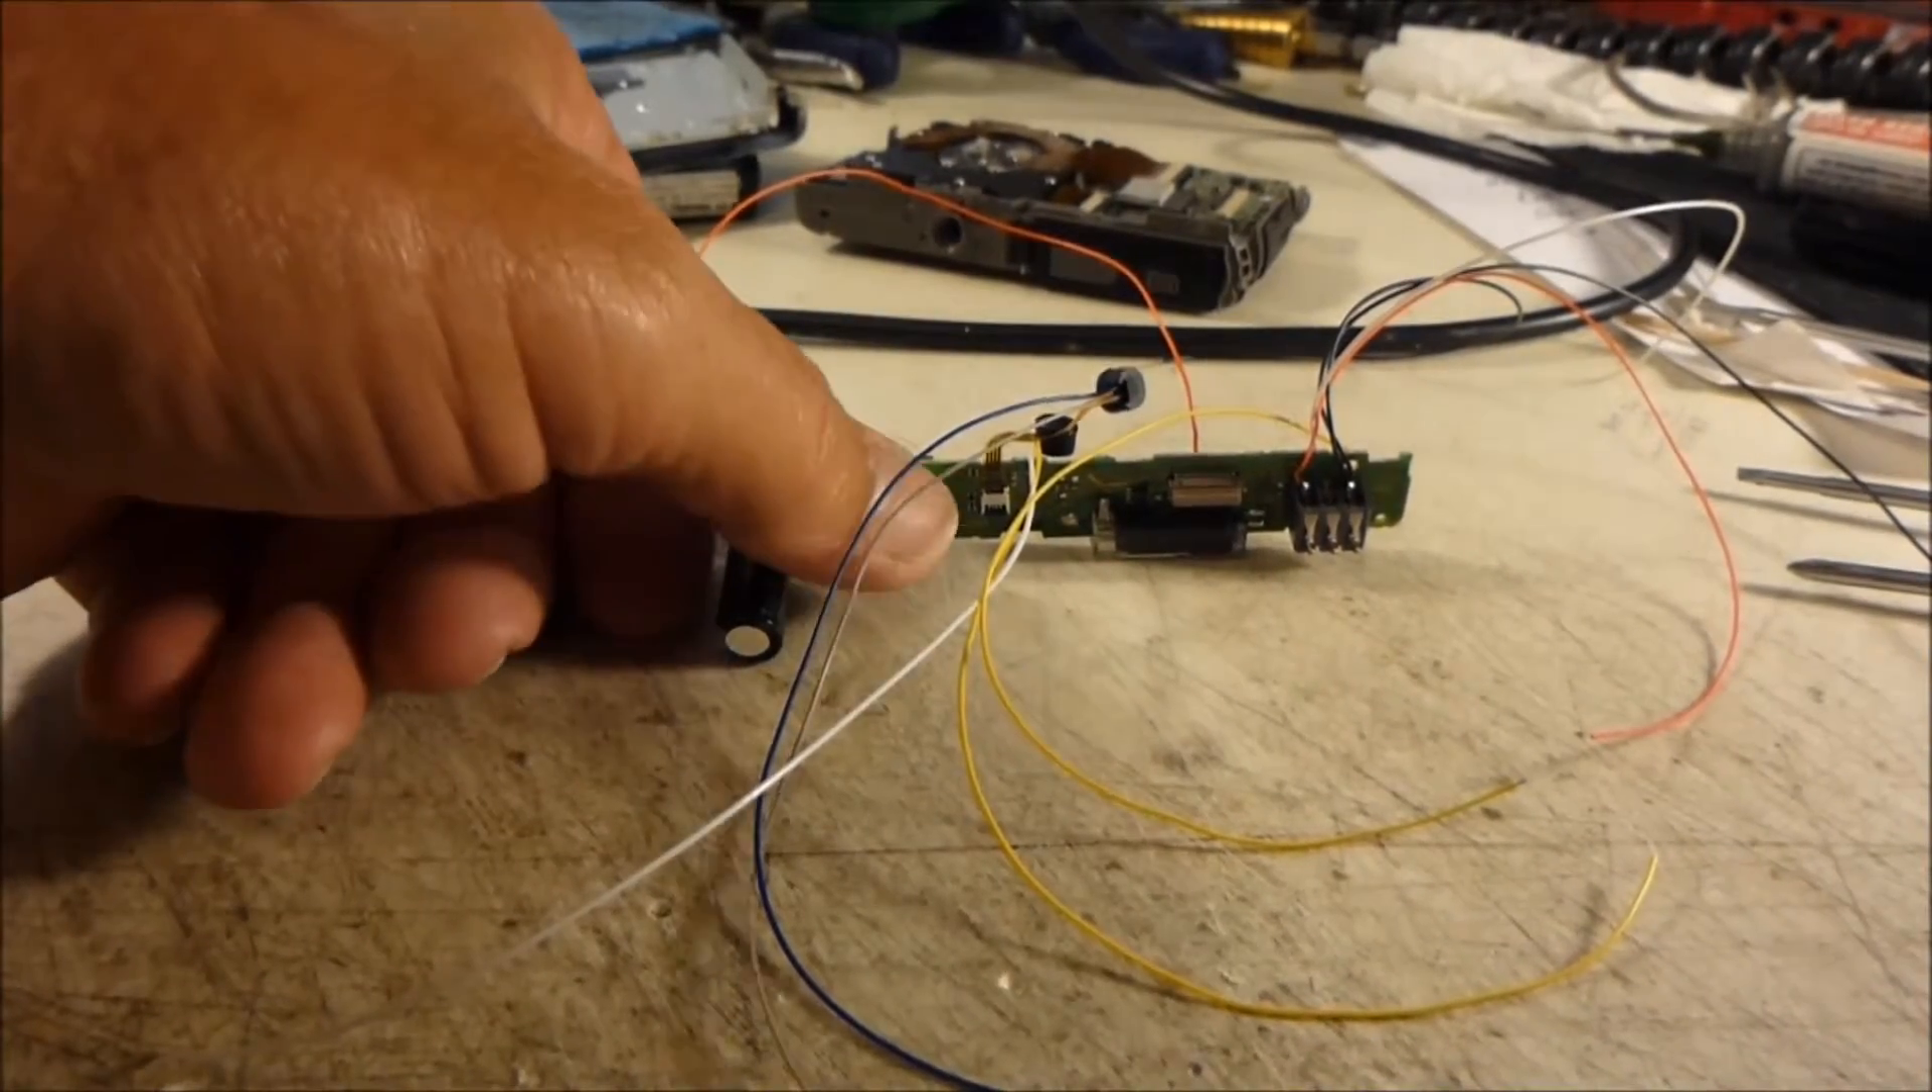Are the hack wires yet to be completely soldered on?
No.